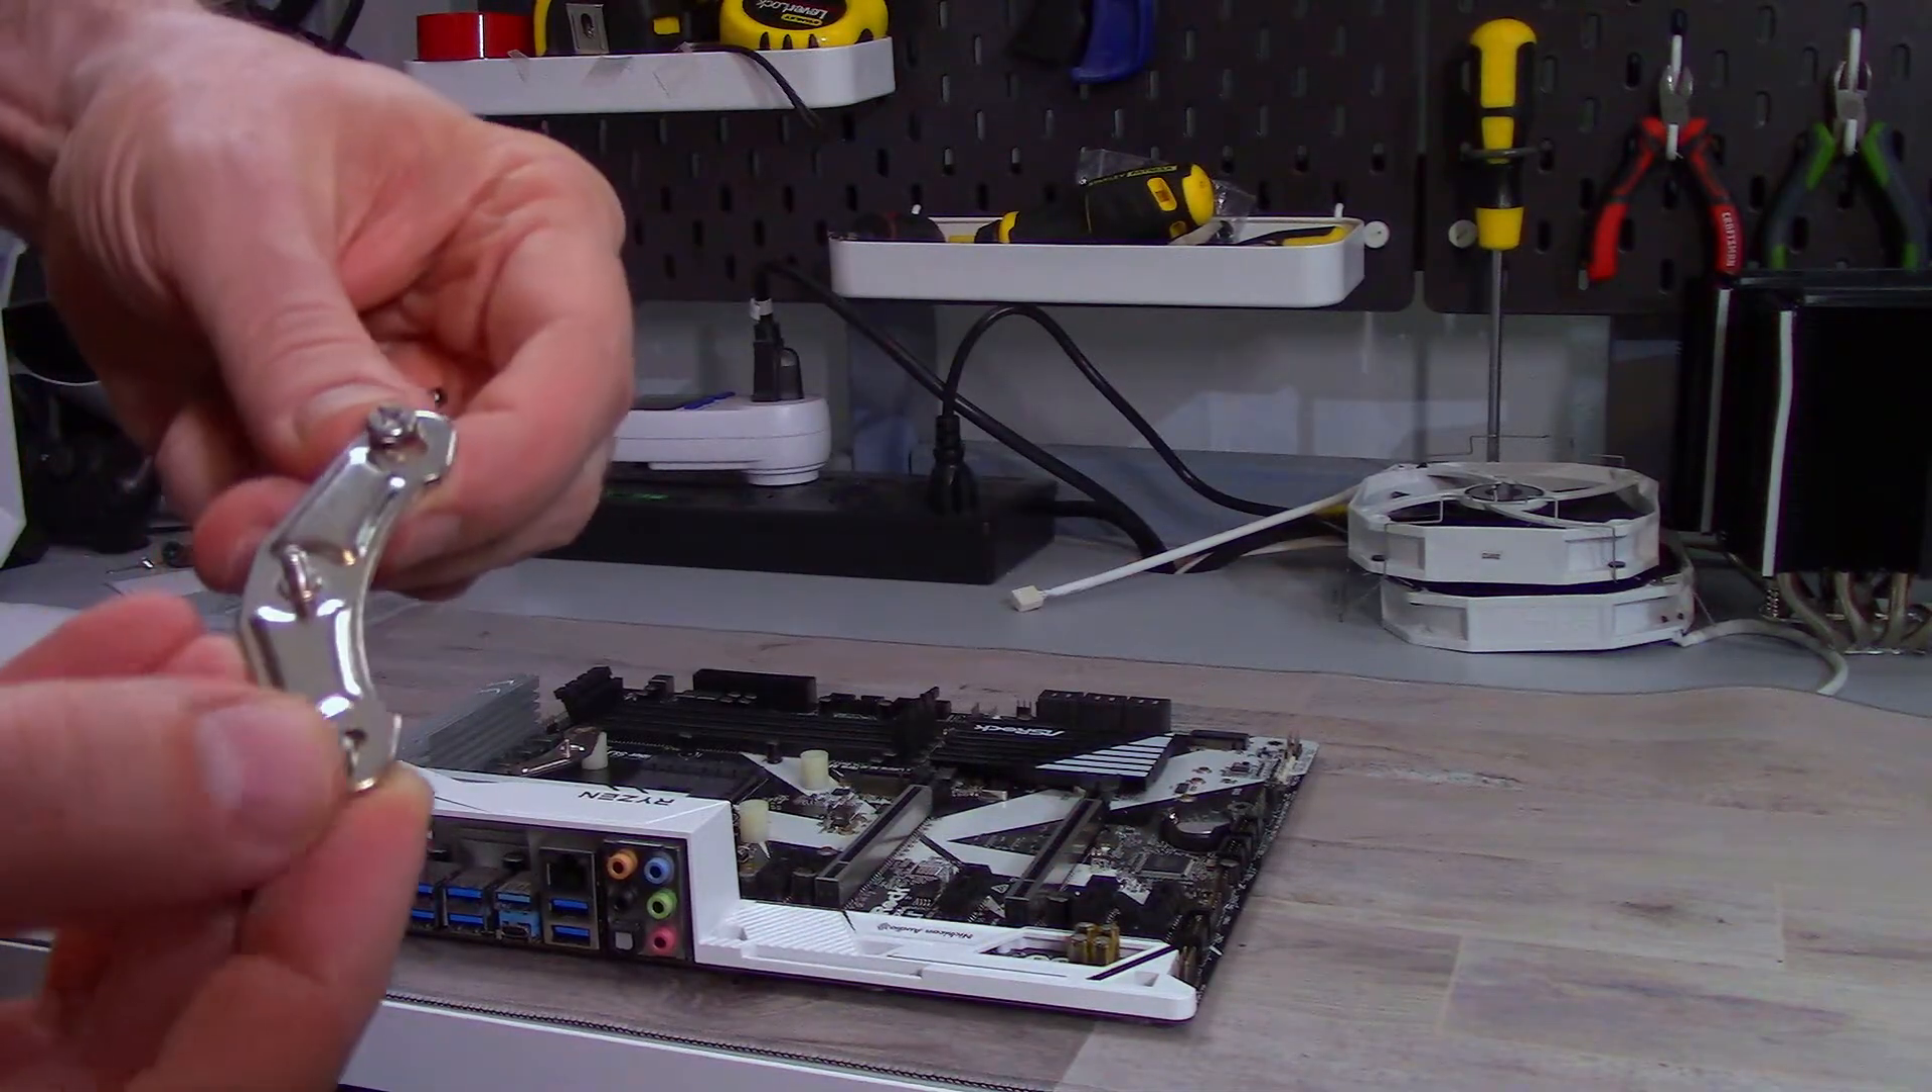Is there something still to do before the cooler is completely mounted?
Yes.